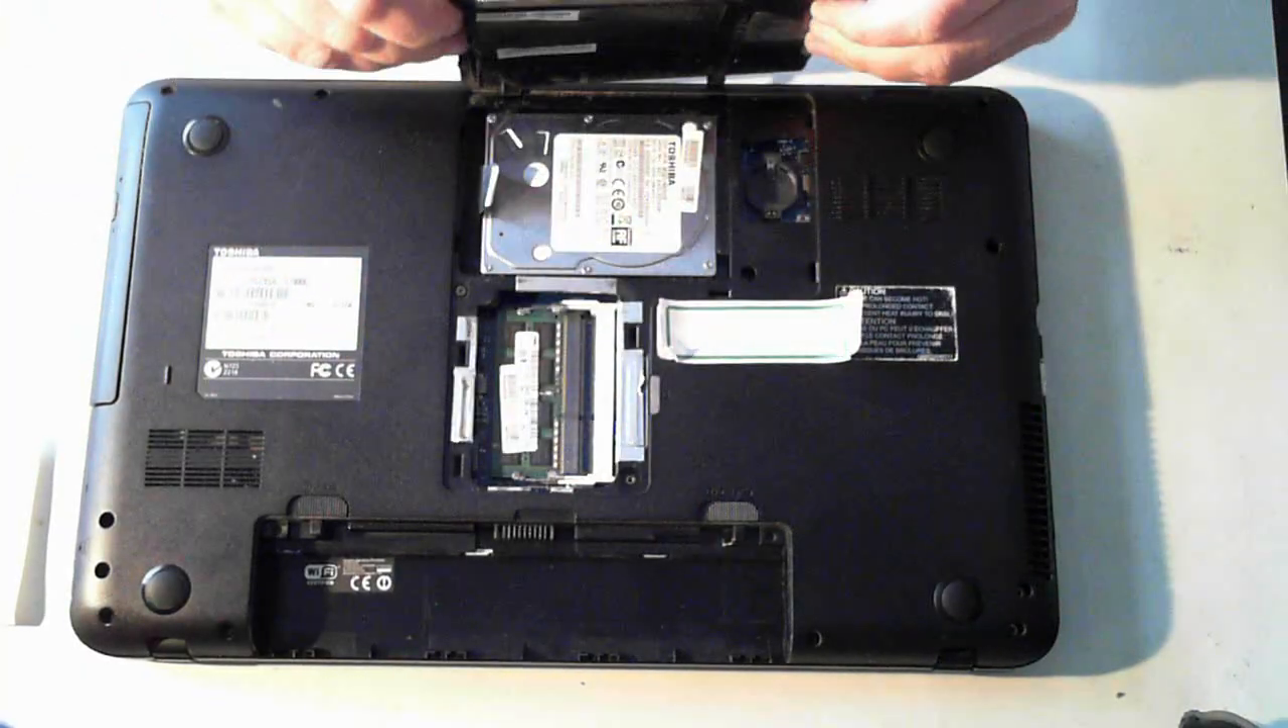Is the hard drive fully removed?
No.